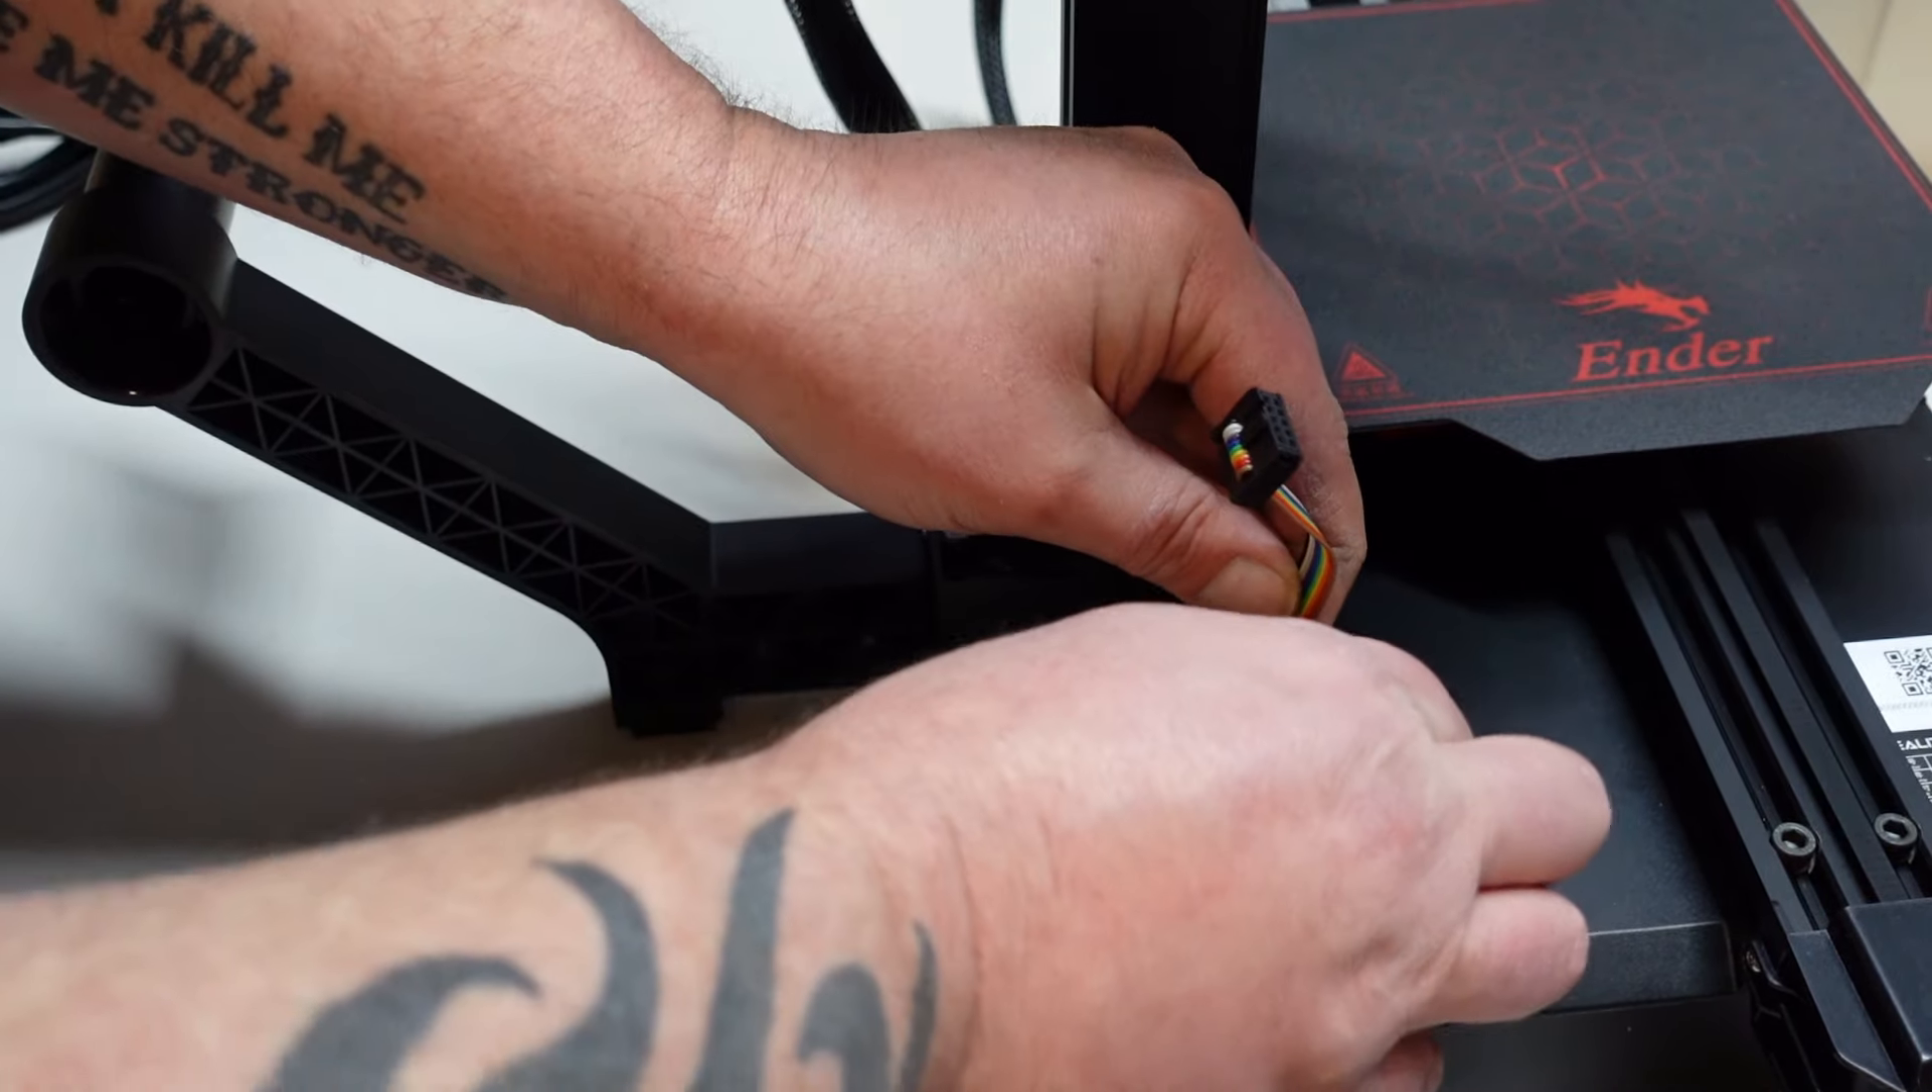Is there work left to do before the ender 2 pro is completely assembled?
Yes.